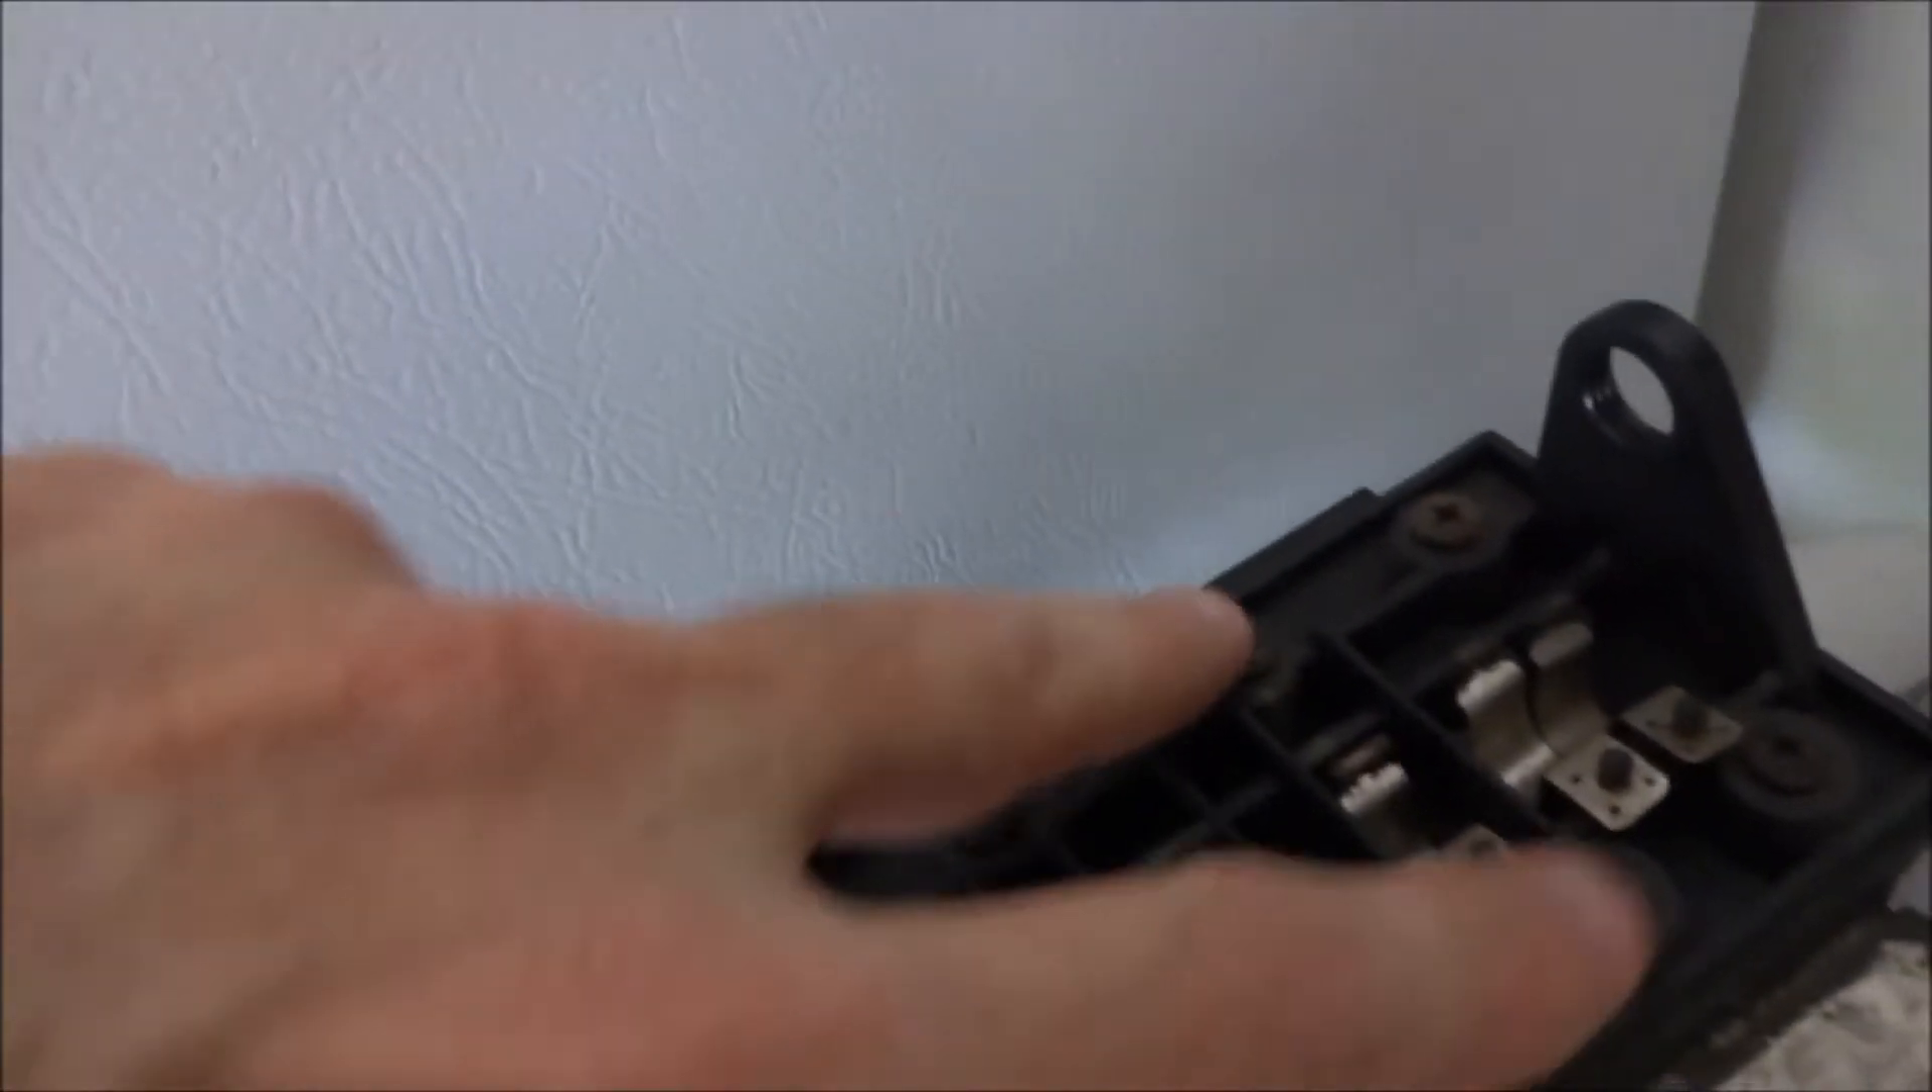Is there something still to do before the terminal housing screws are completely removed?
Yes.